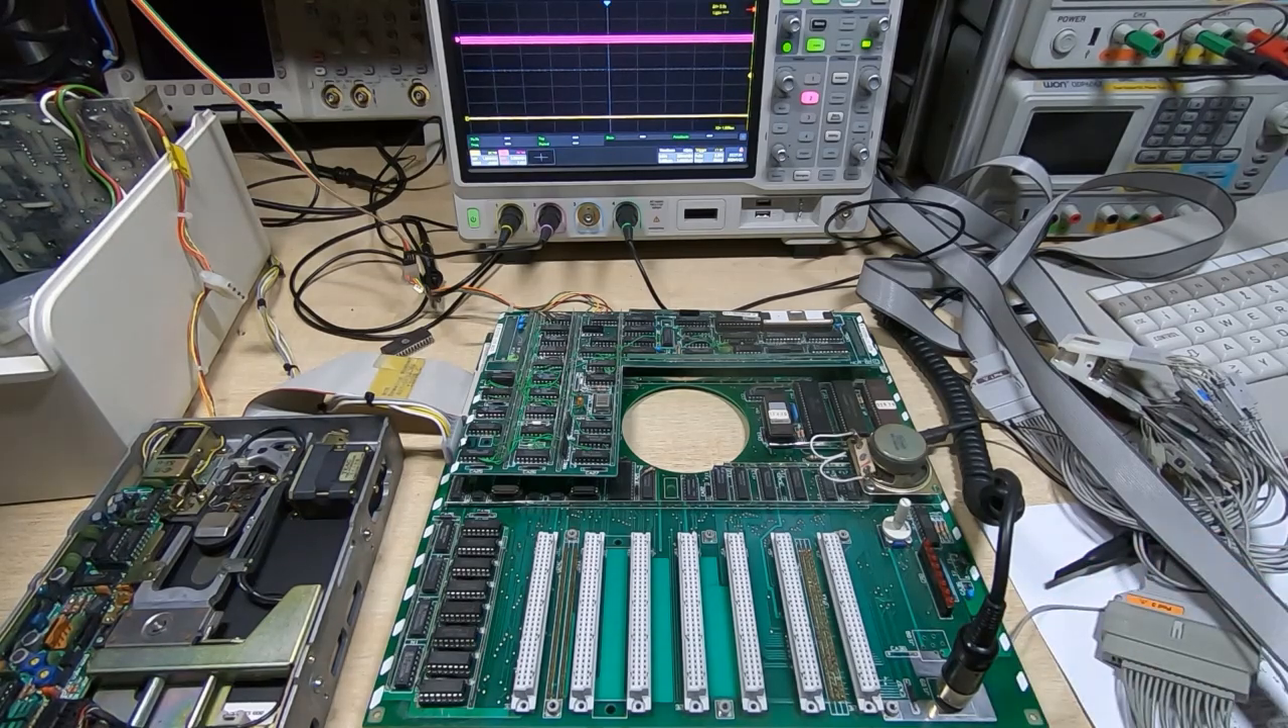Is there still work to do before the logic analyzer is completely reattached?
Yes.